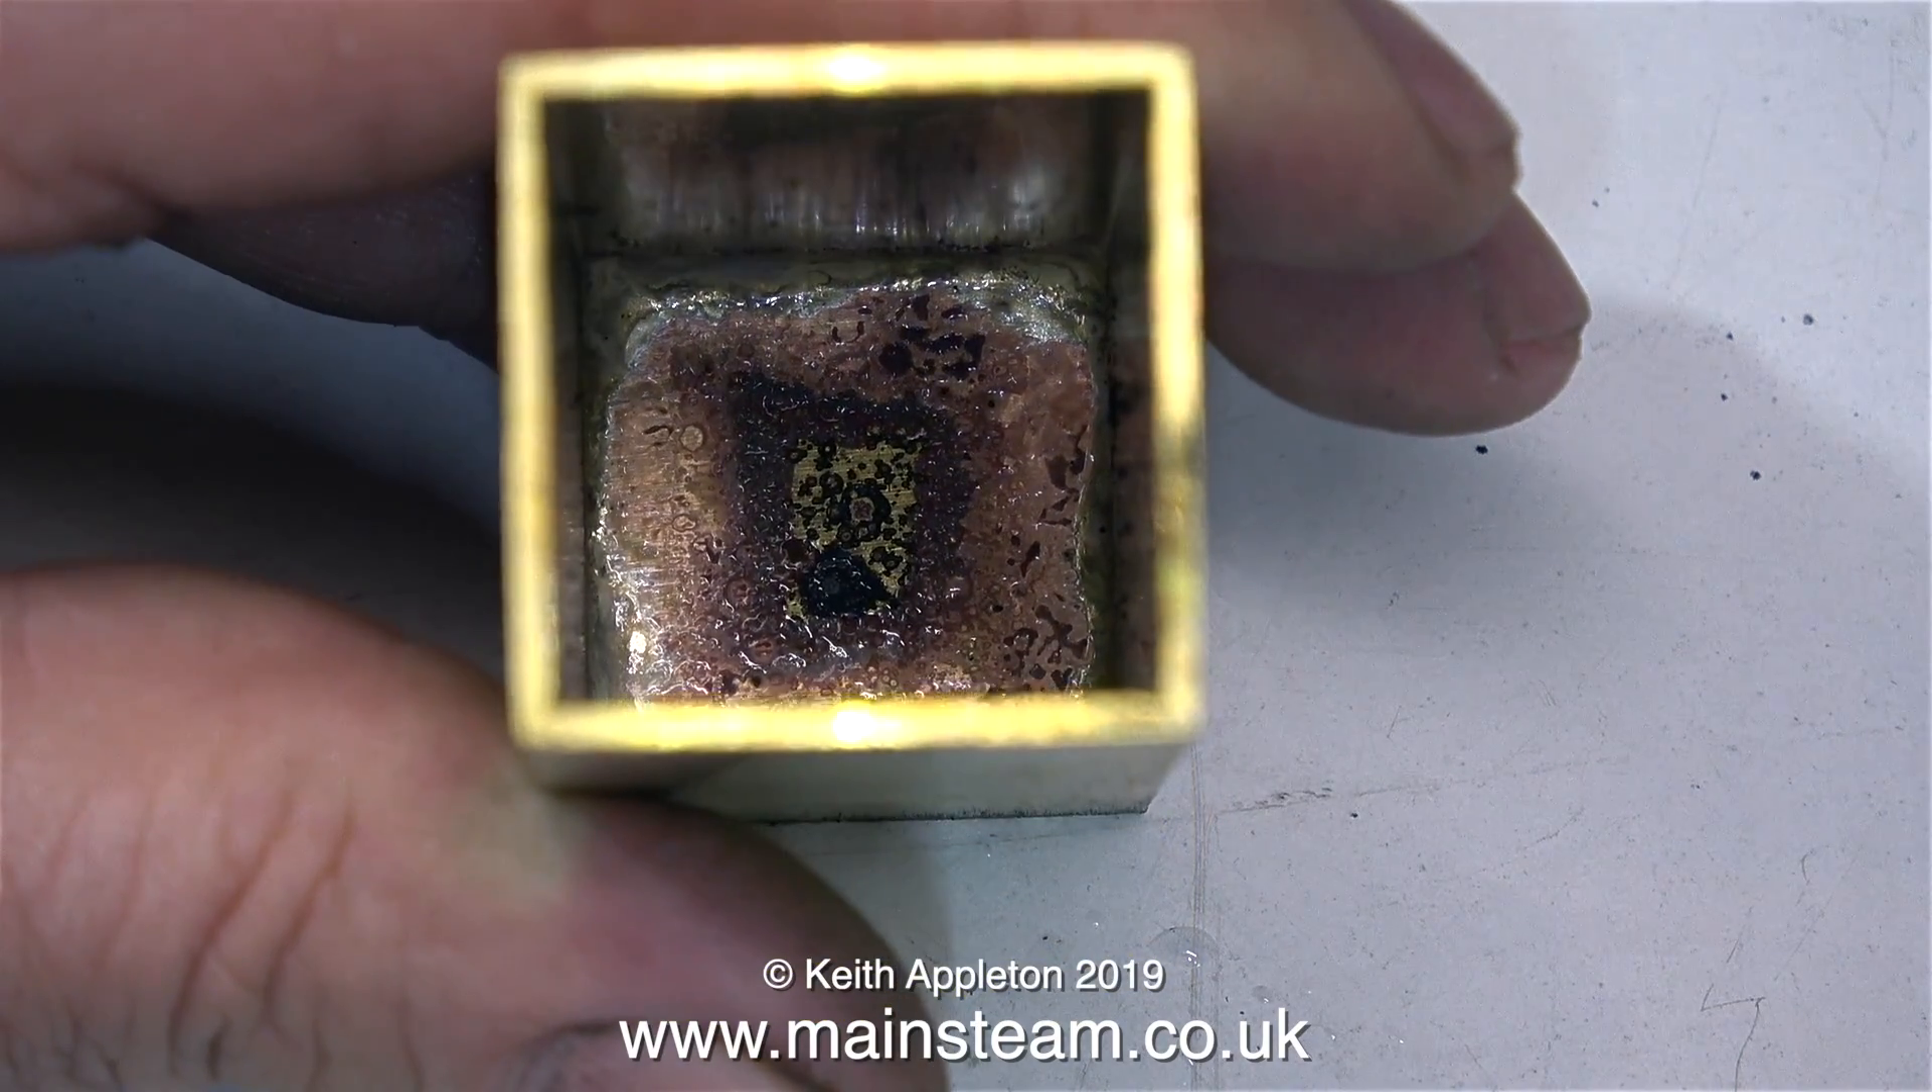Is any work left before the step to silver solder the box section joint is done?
No.